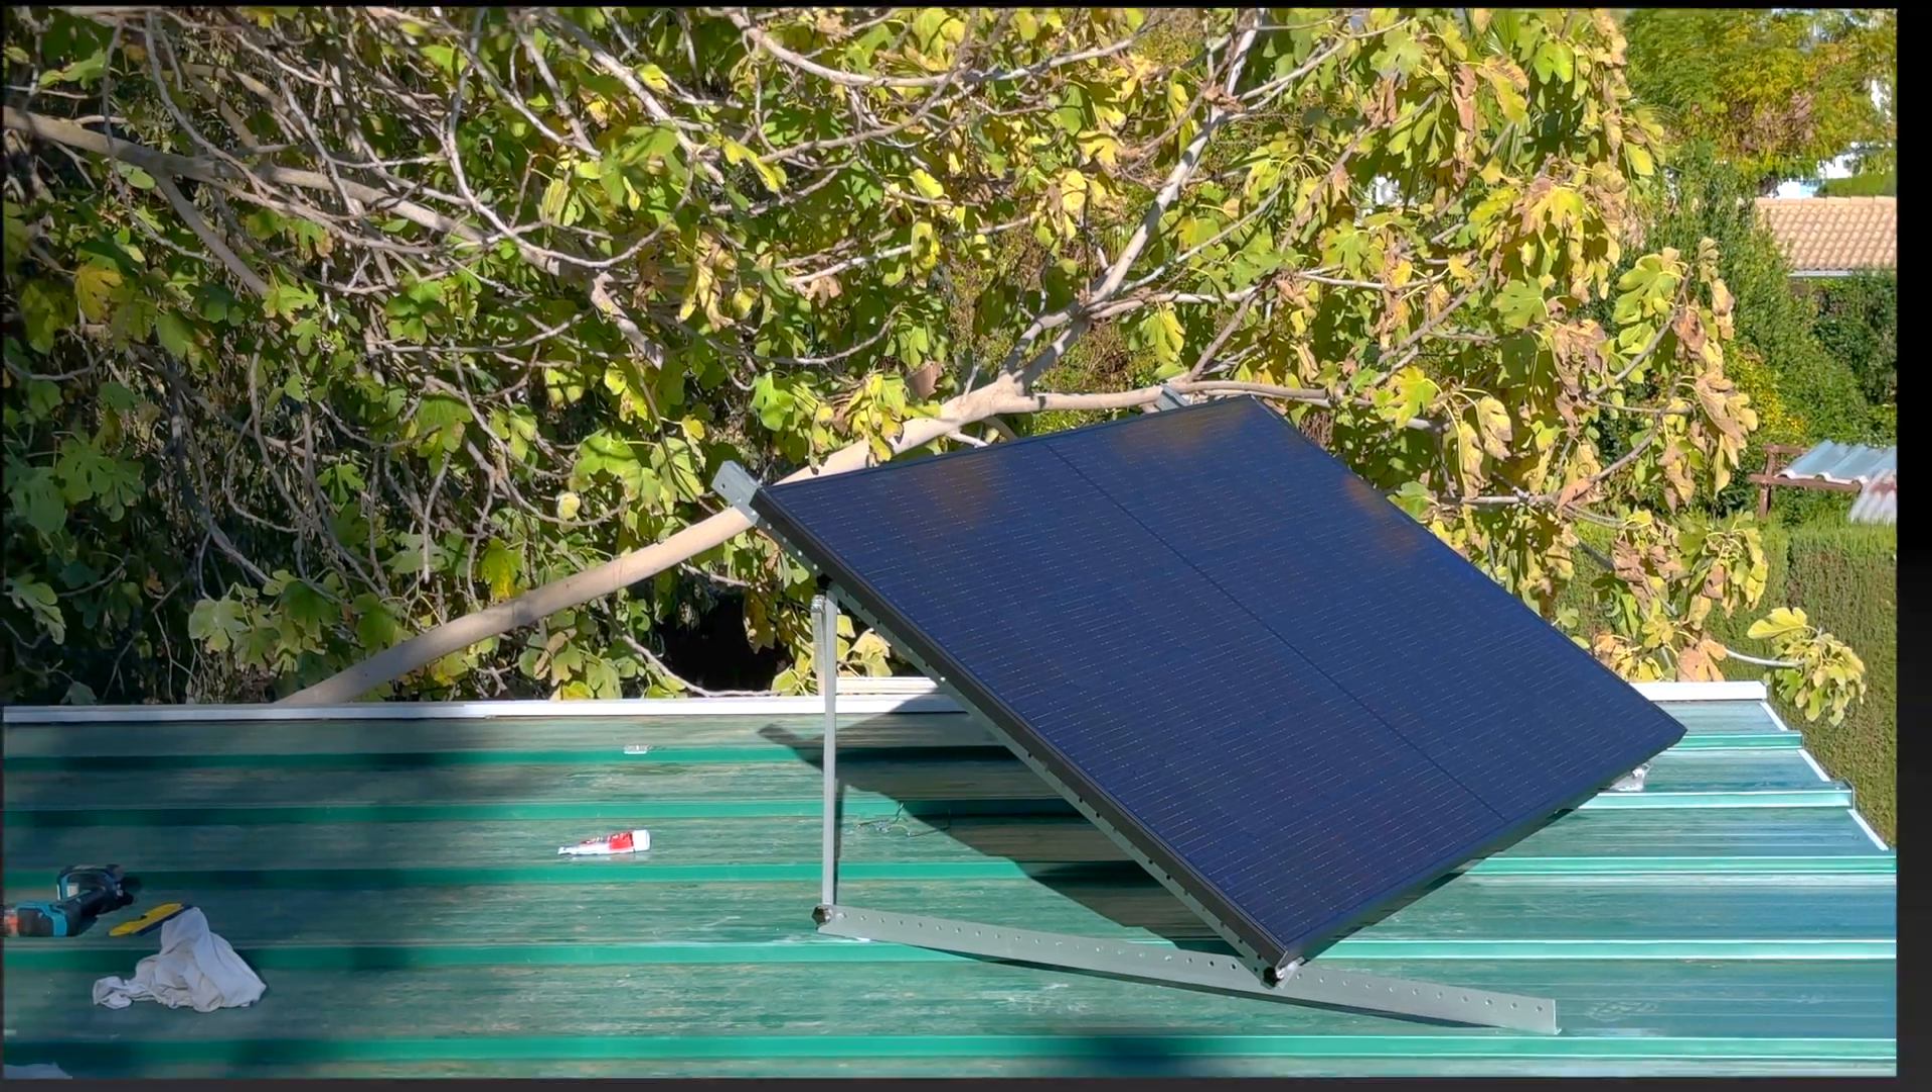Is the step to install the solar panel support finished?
Yes.